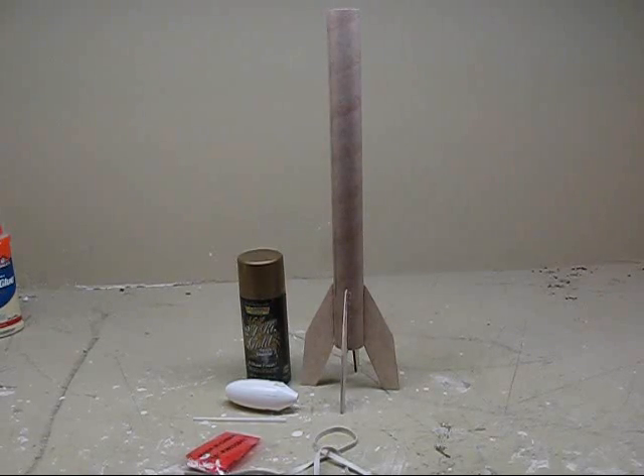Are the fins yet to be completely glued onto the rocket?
No.